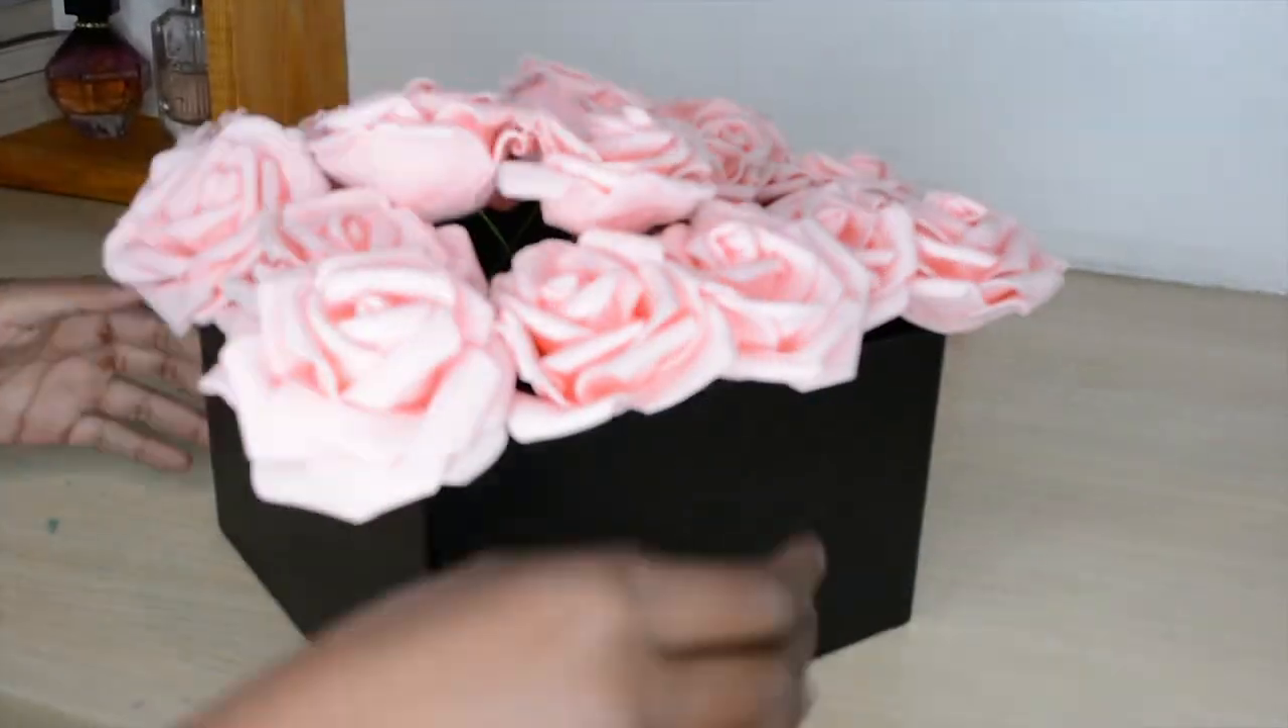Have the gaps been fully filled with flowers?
No.